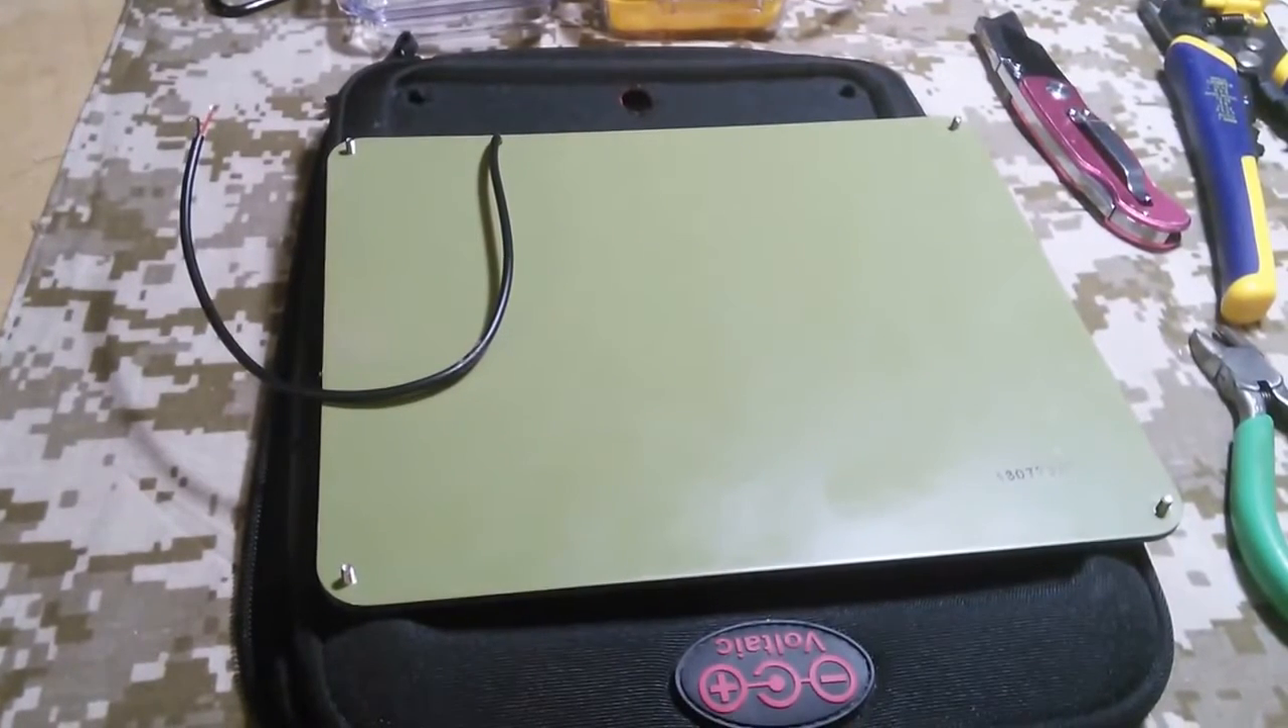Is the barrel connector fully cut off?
Yes.